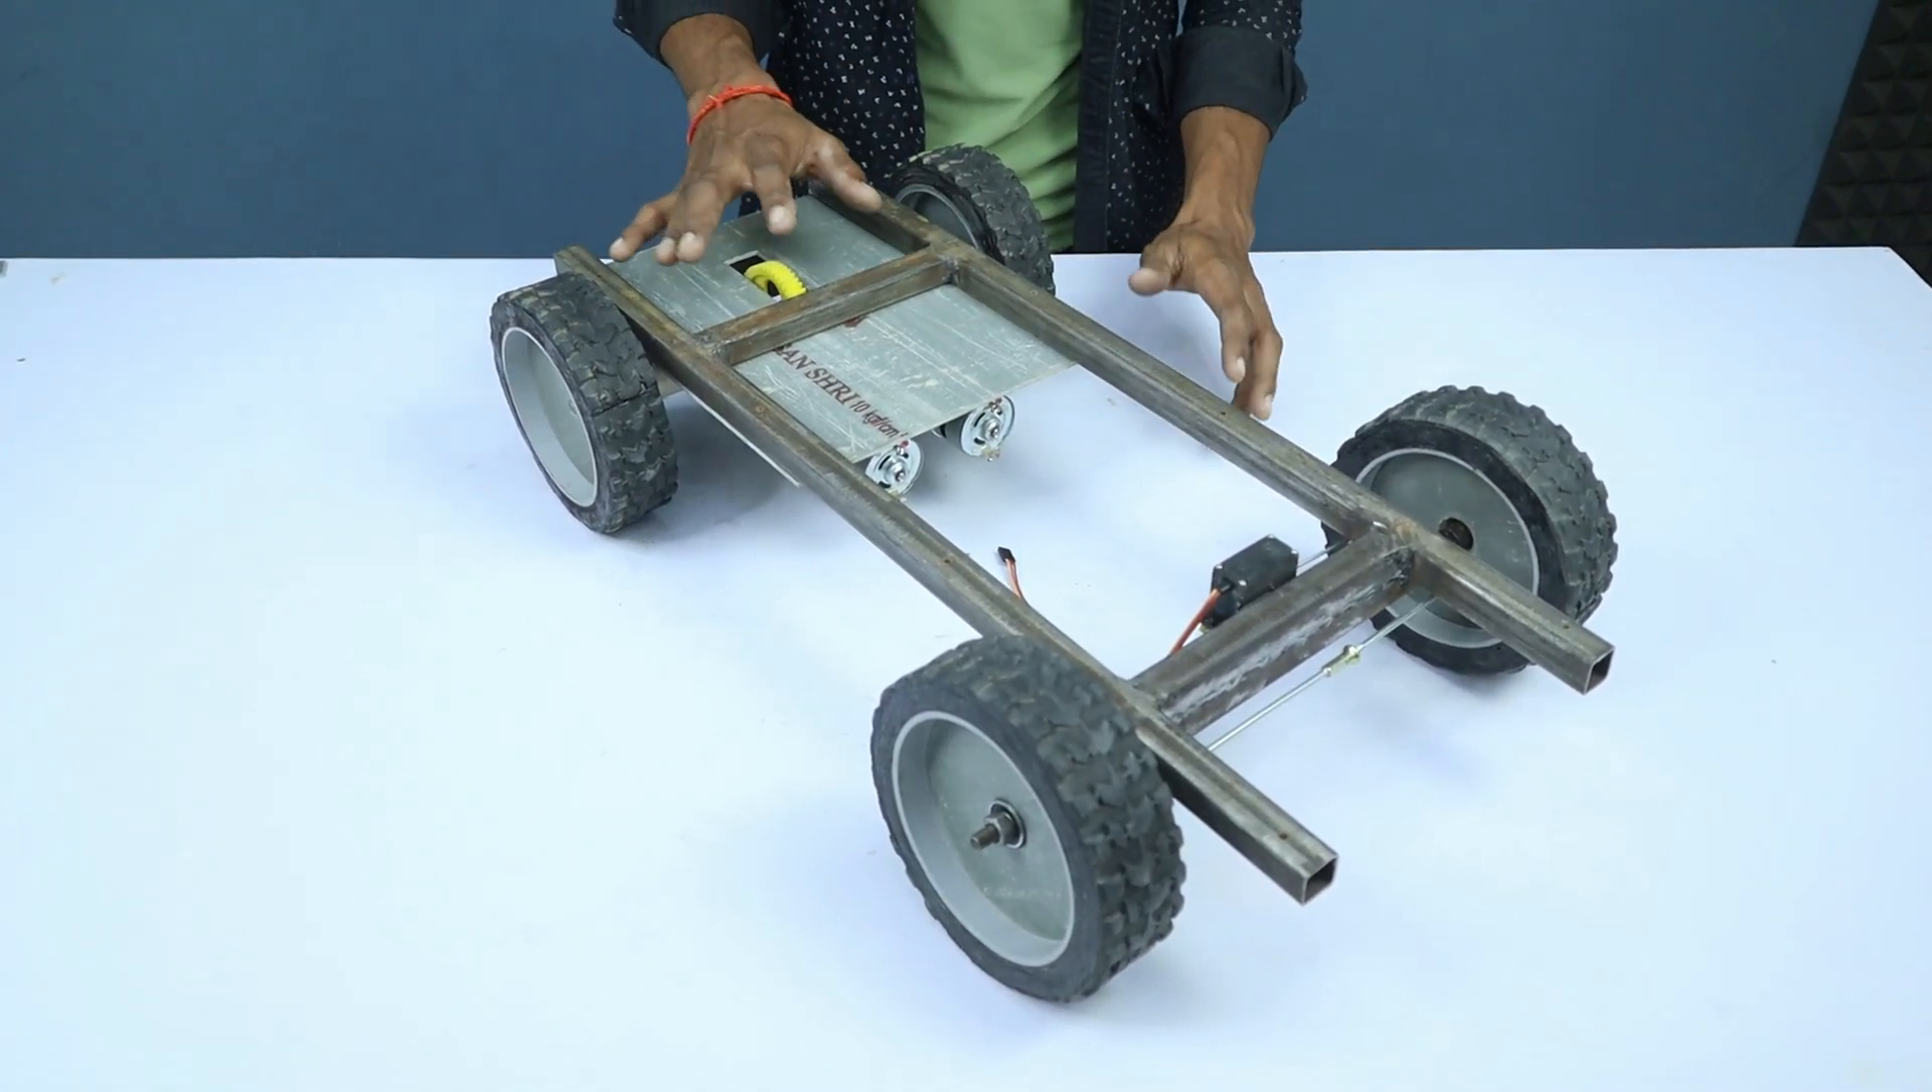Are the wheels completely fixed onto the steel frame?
Yes.